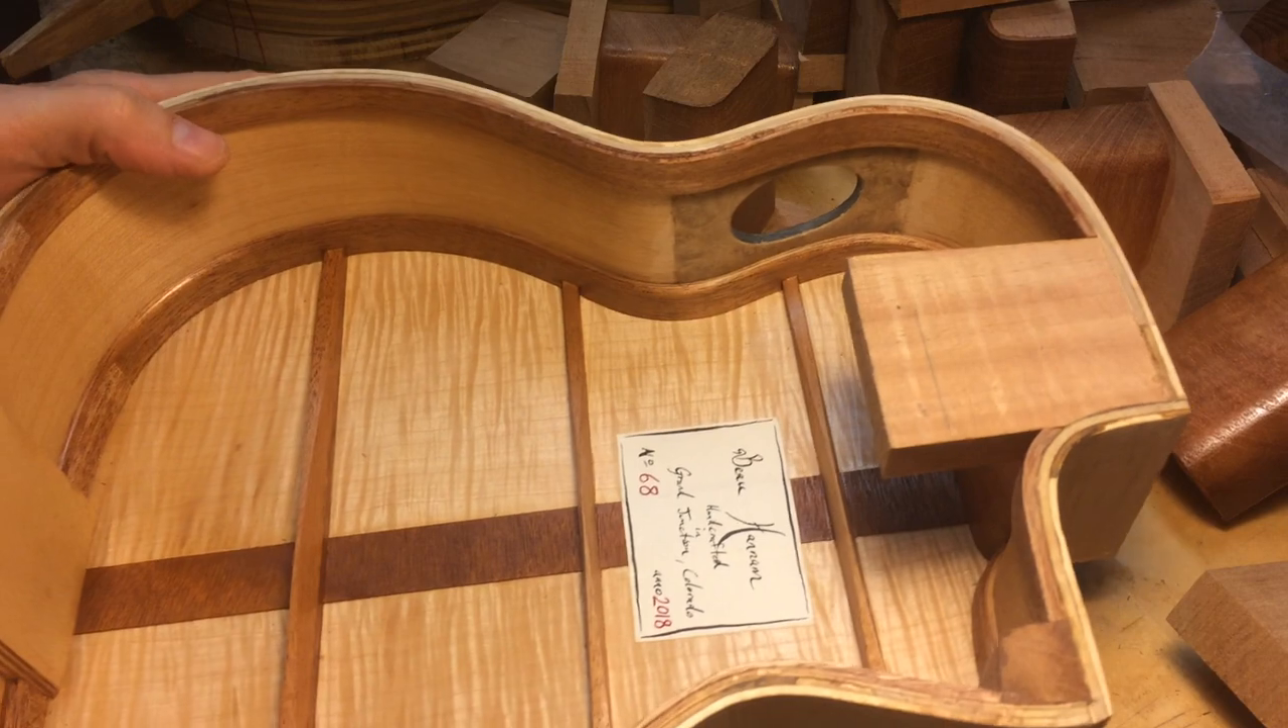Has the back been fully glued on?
Yes.